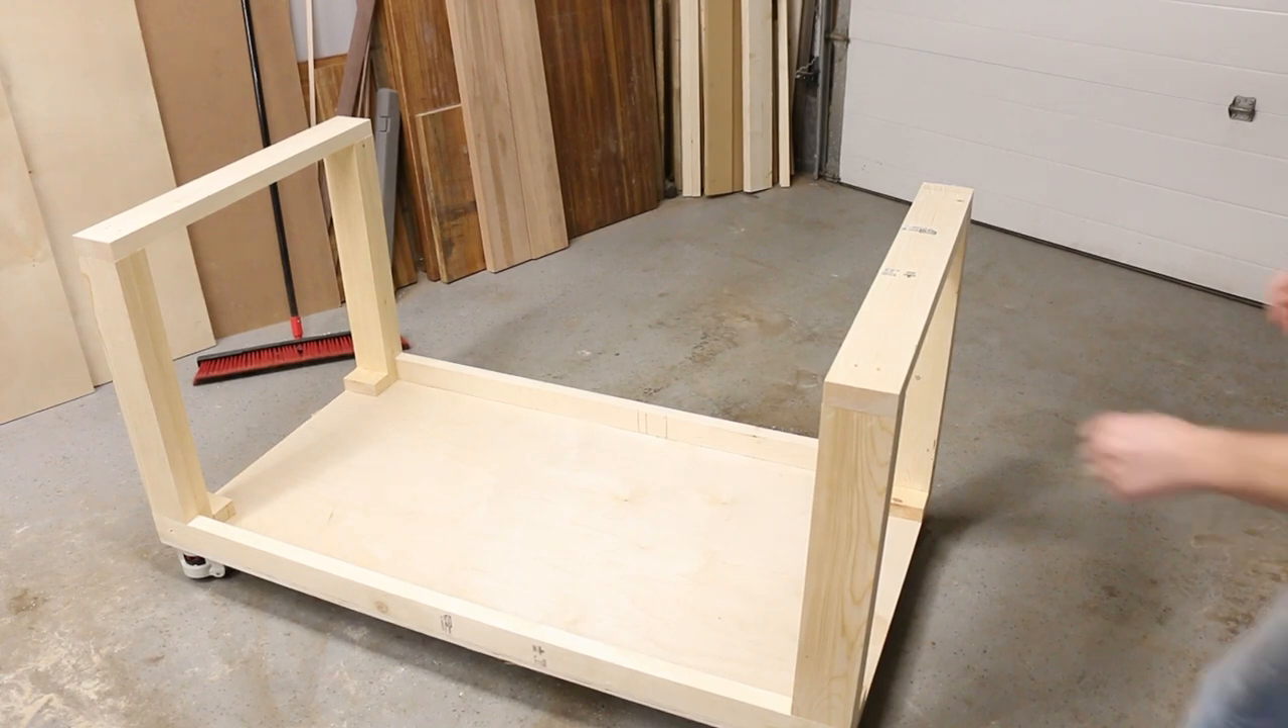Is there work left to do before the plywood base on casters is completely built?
No.